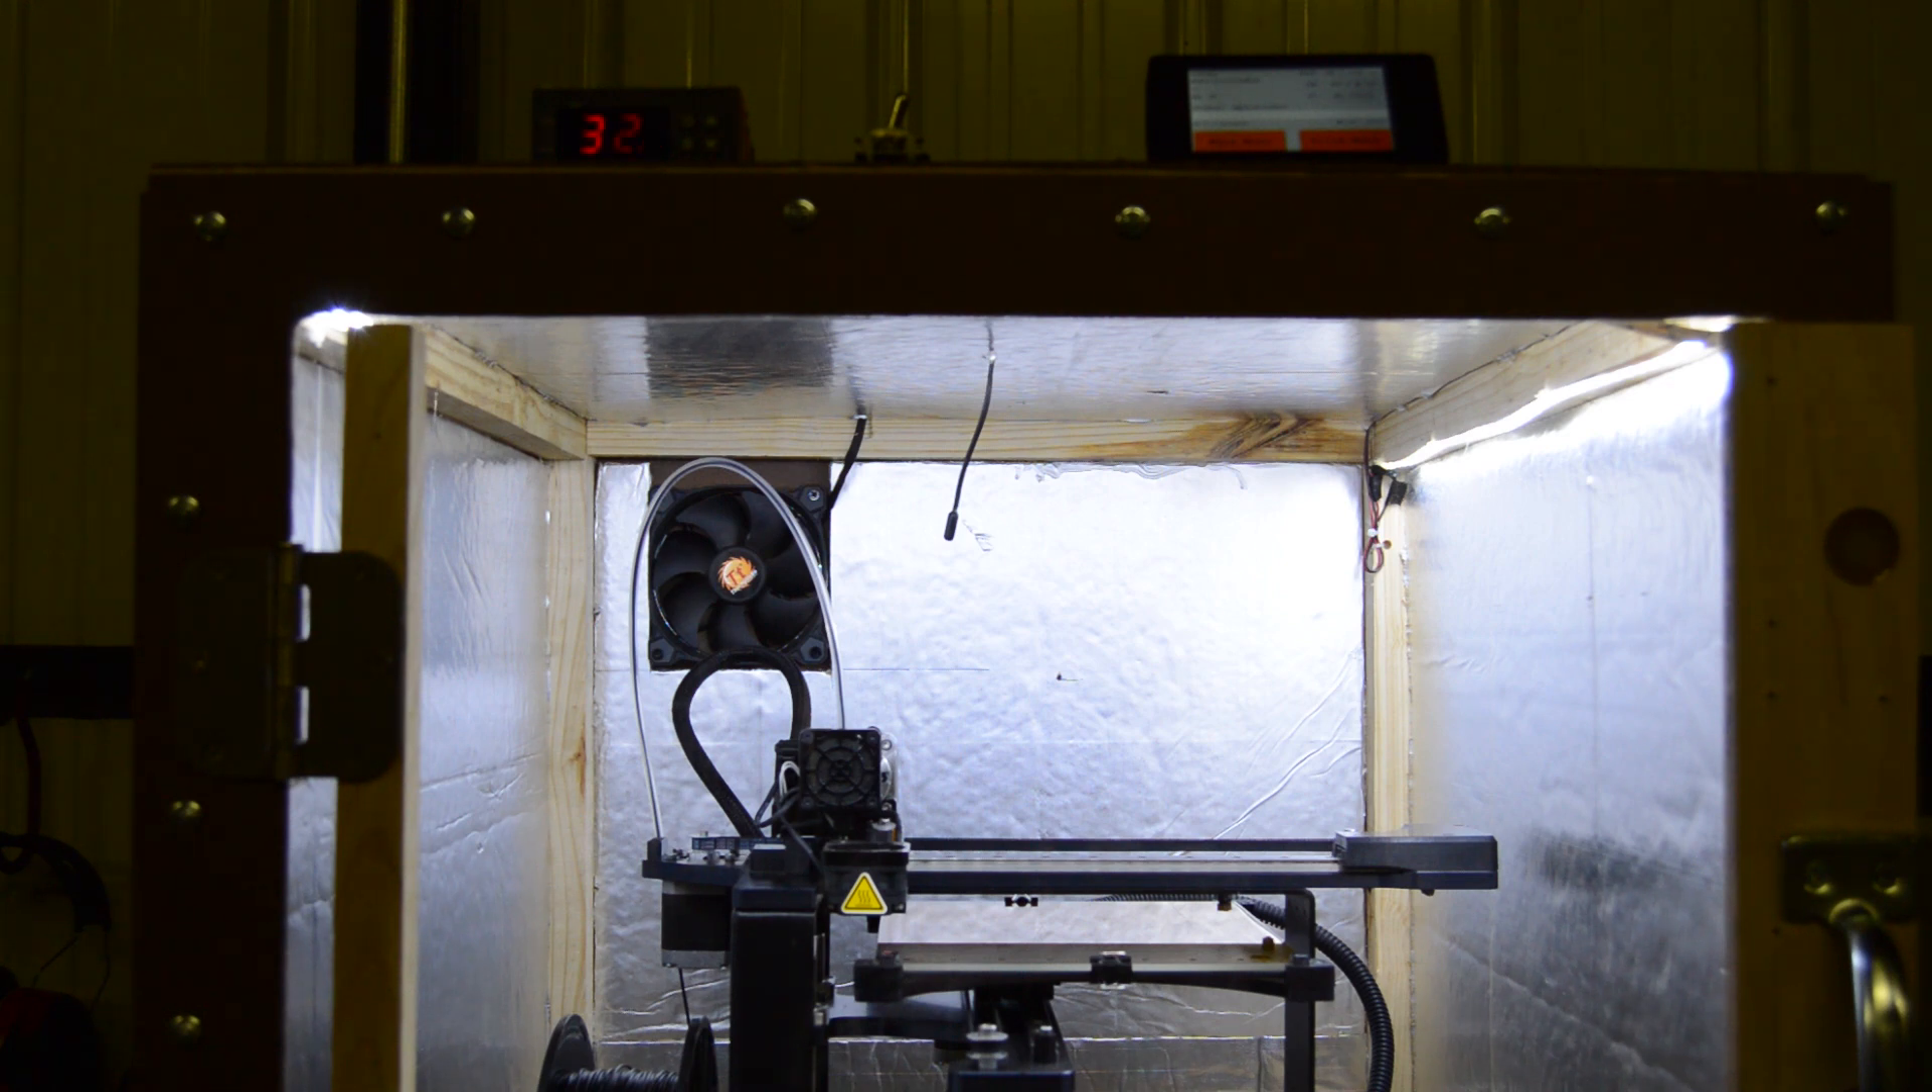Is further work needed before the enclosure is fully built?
No.